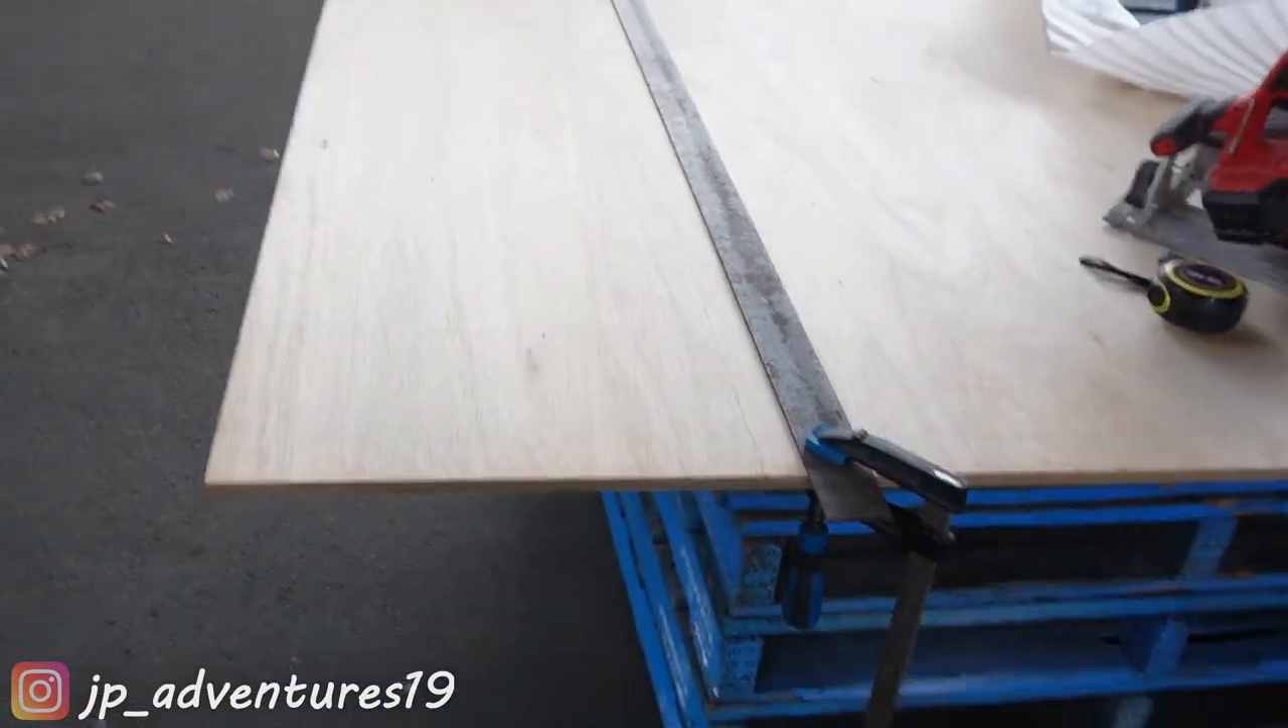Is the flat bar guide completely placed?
Yes.